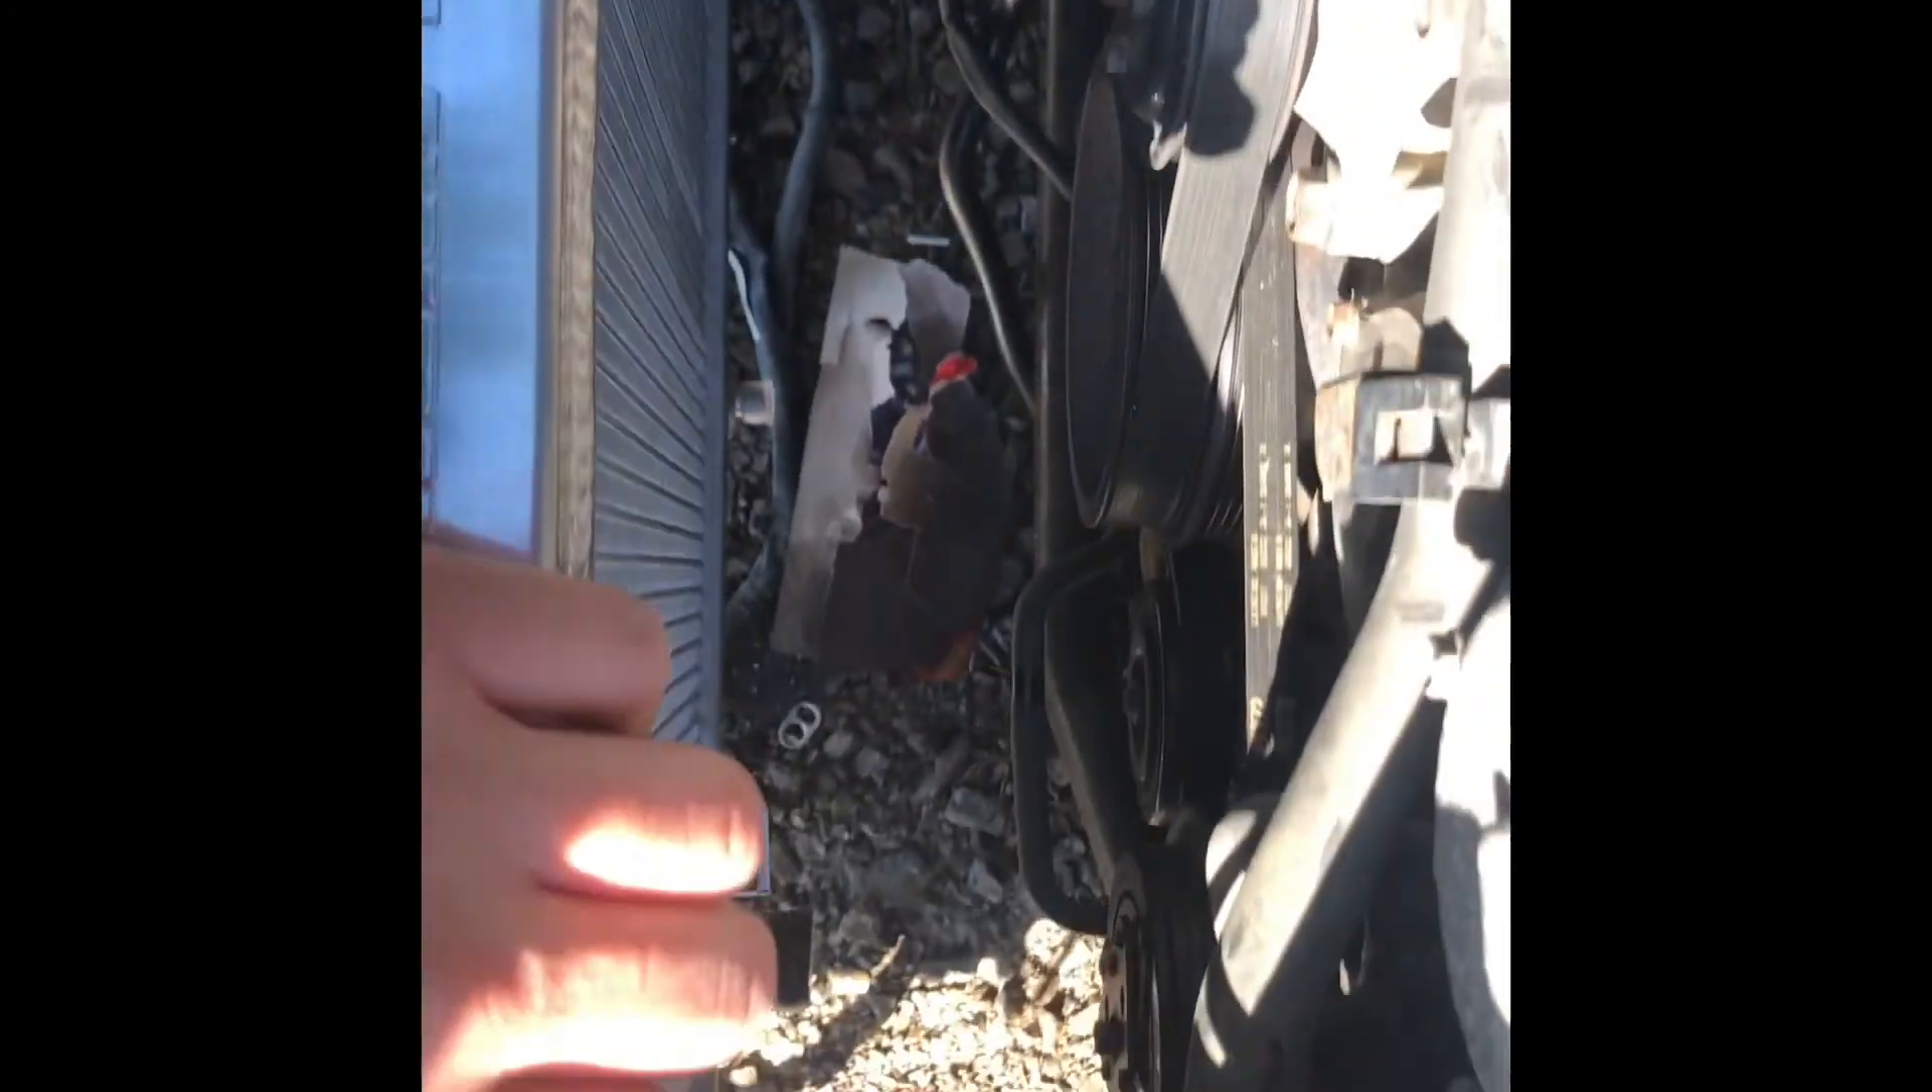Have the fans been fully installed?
No.